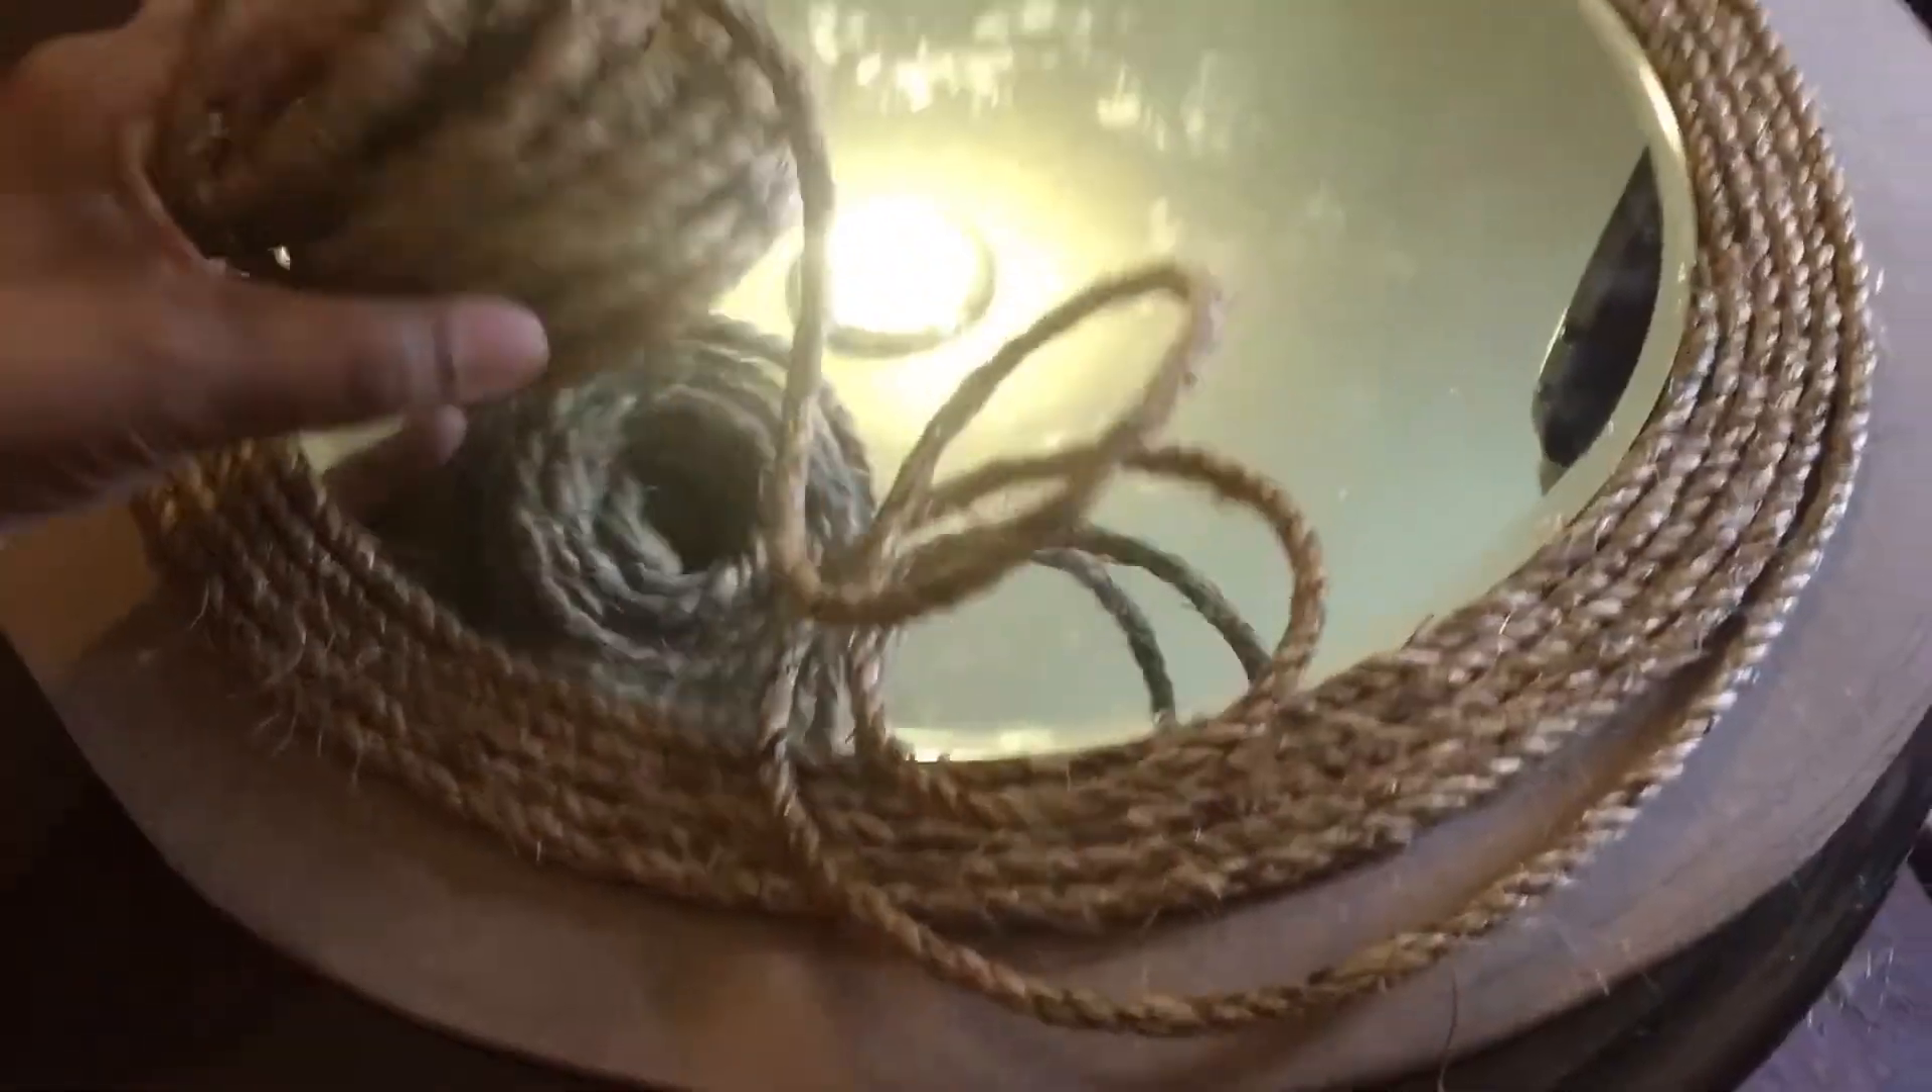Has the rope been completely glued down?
No.